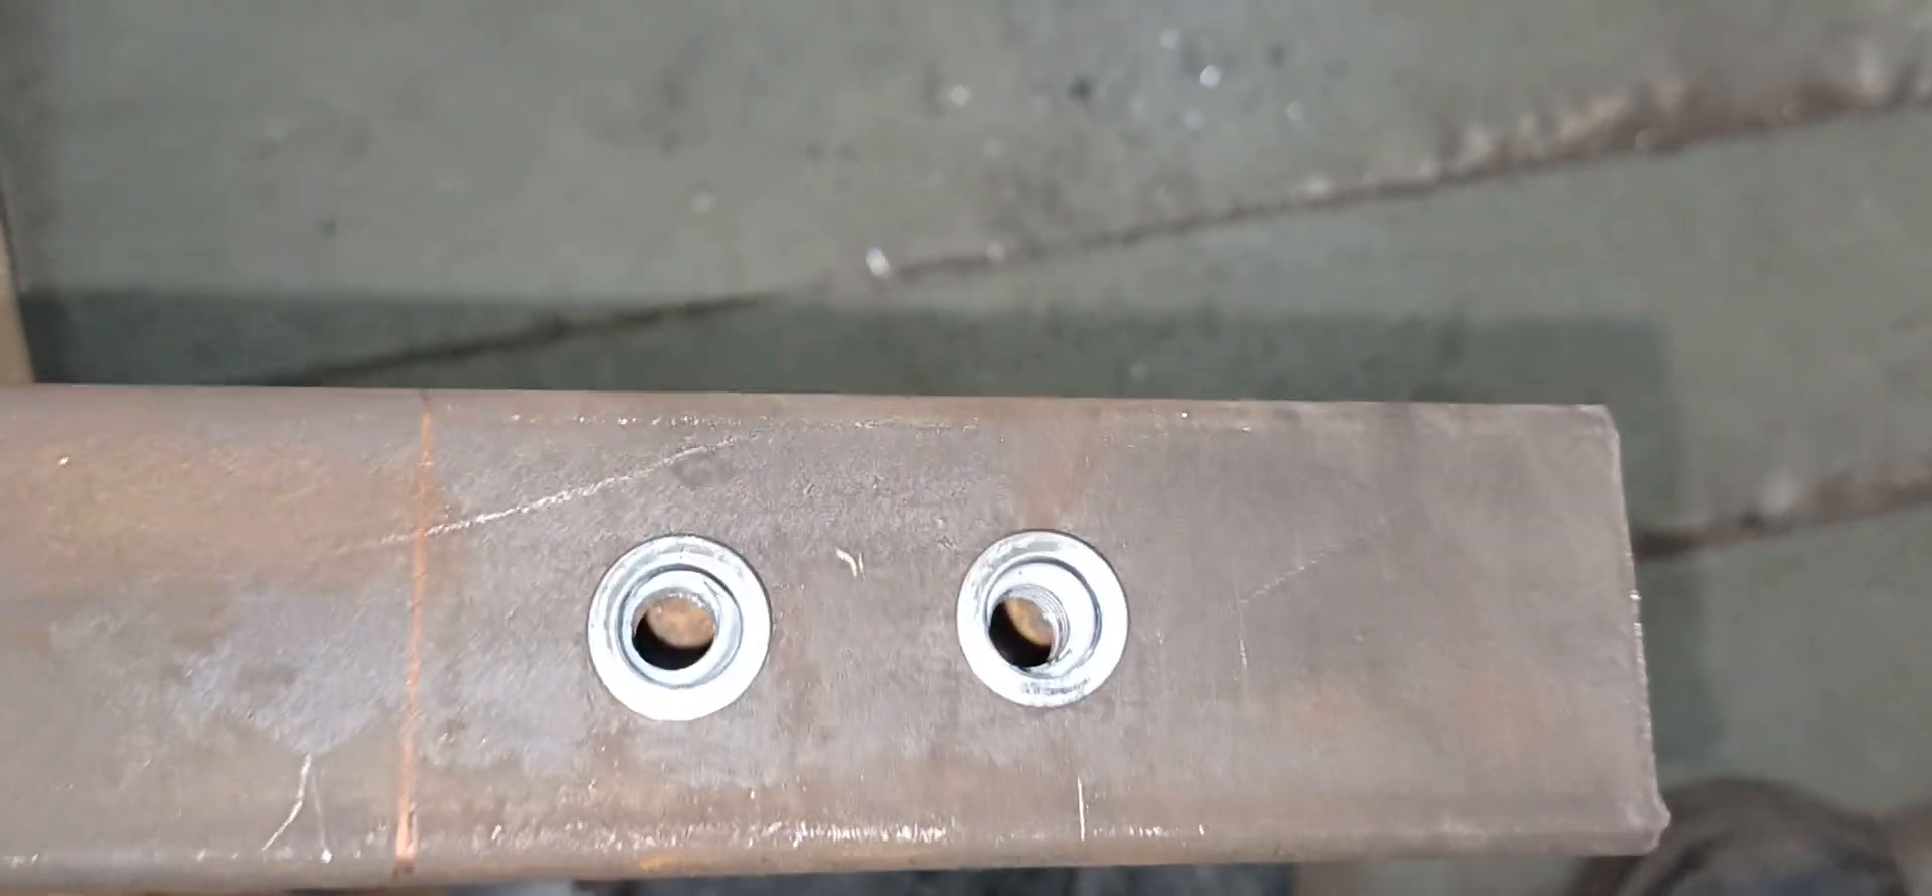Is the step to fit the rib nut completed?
Yes.